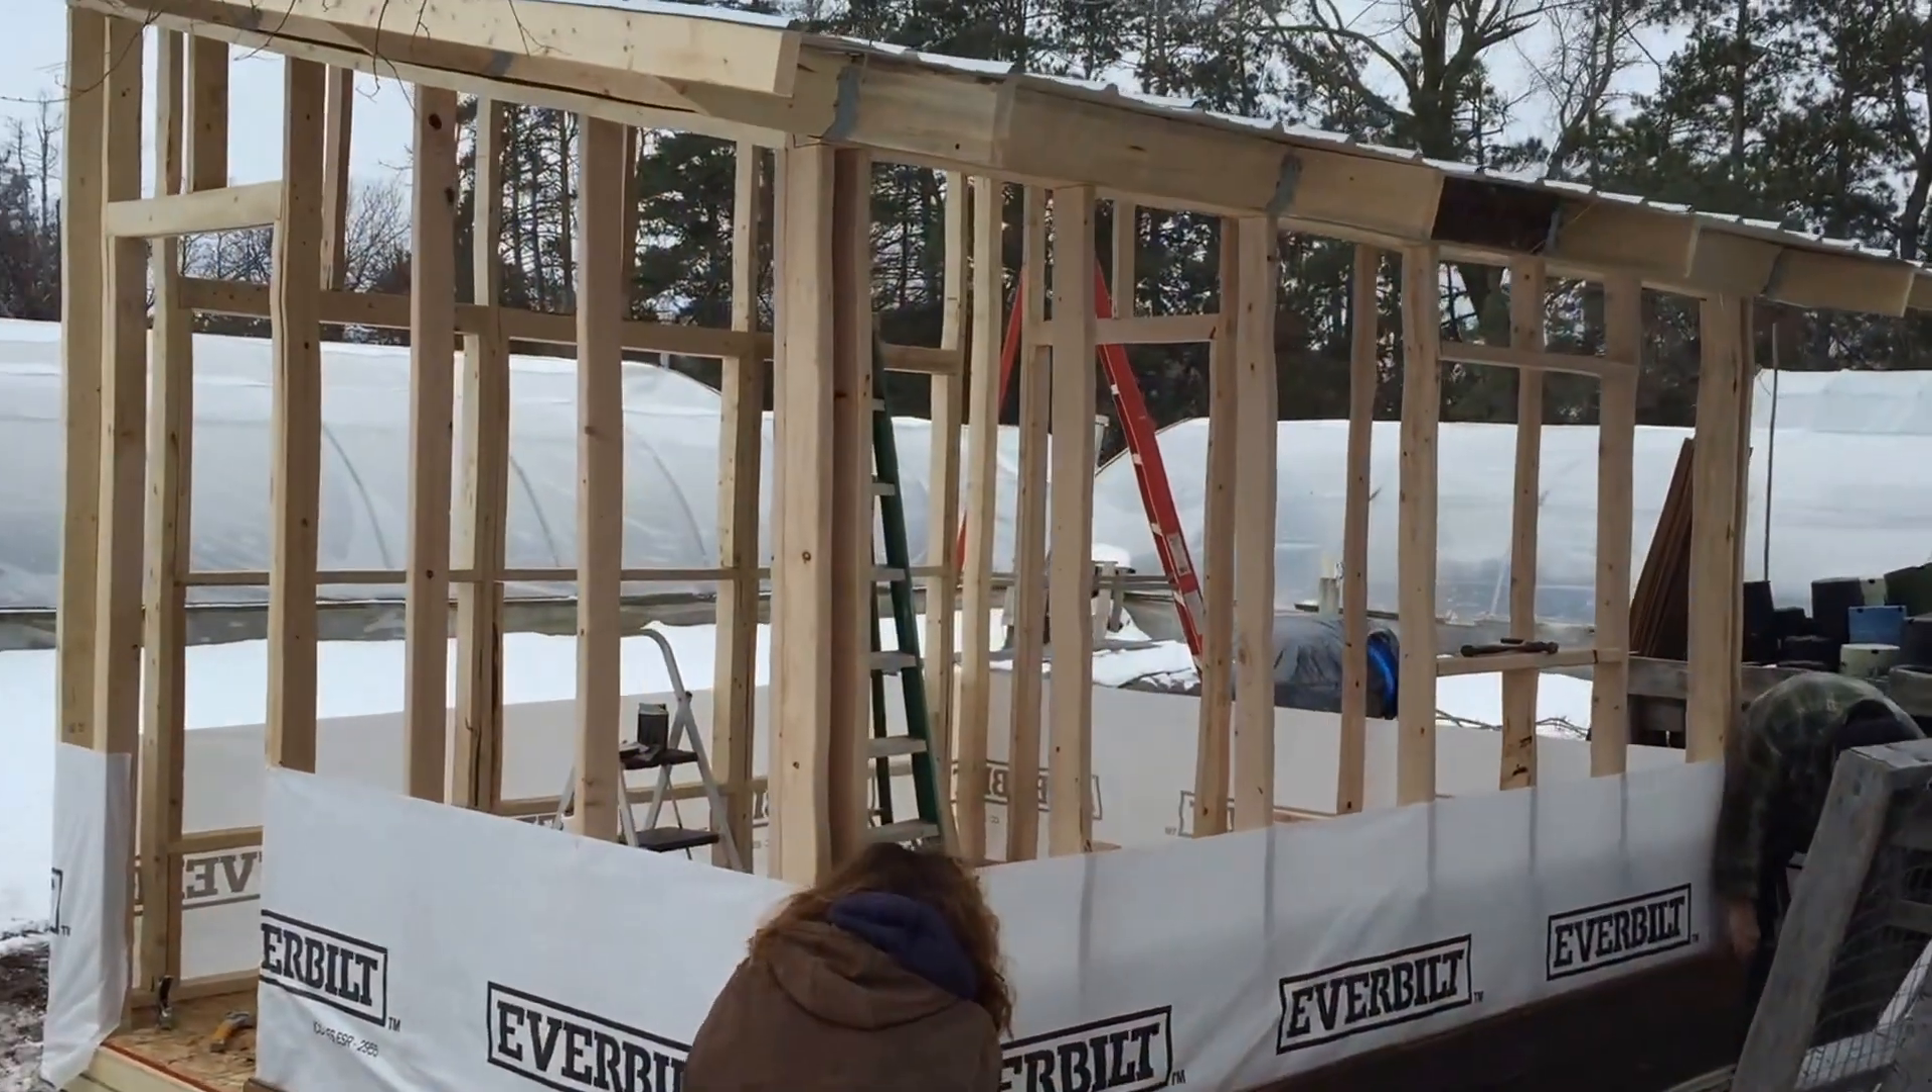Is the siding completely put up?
No.